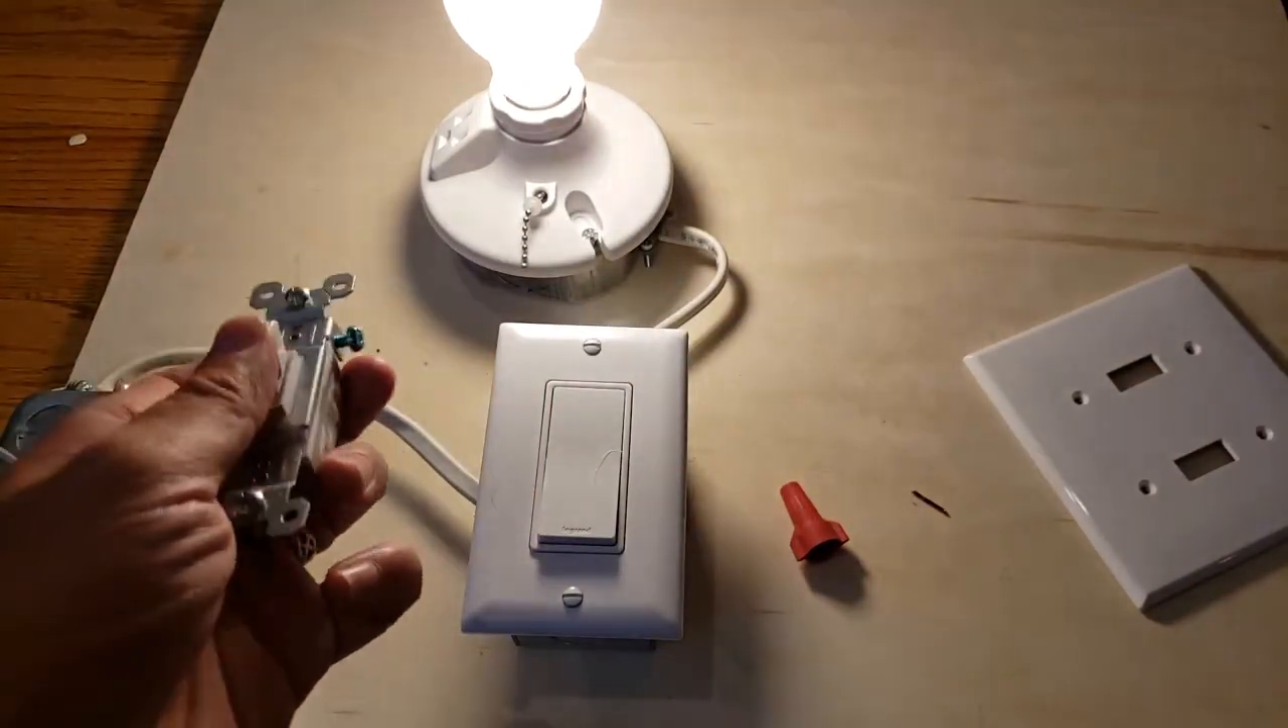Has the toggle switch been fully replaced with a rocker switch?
Yes.